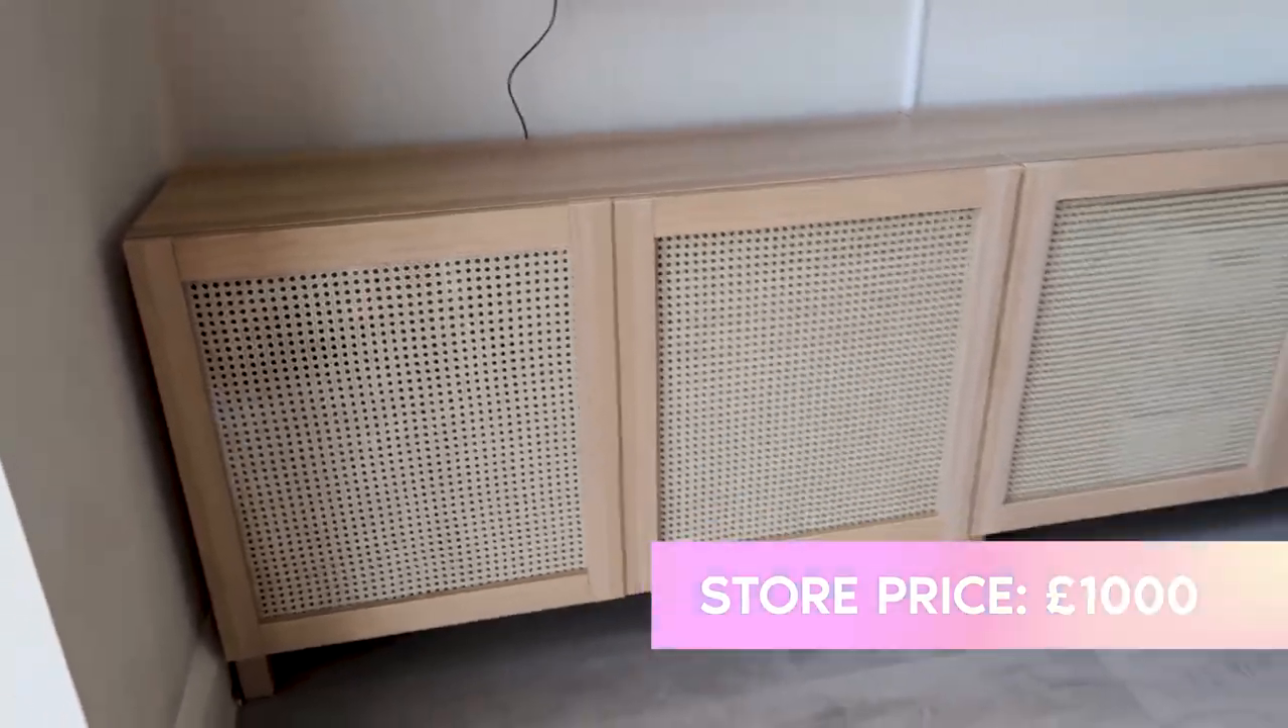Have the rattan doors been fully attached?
Yes.